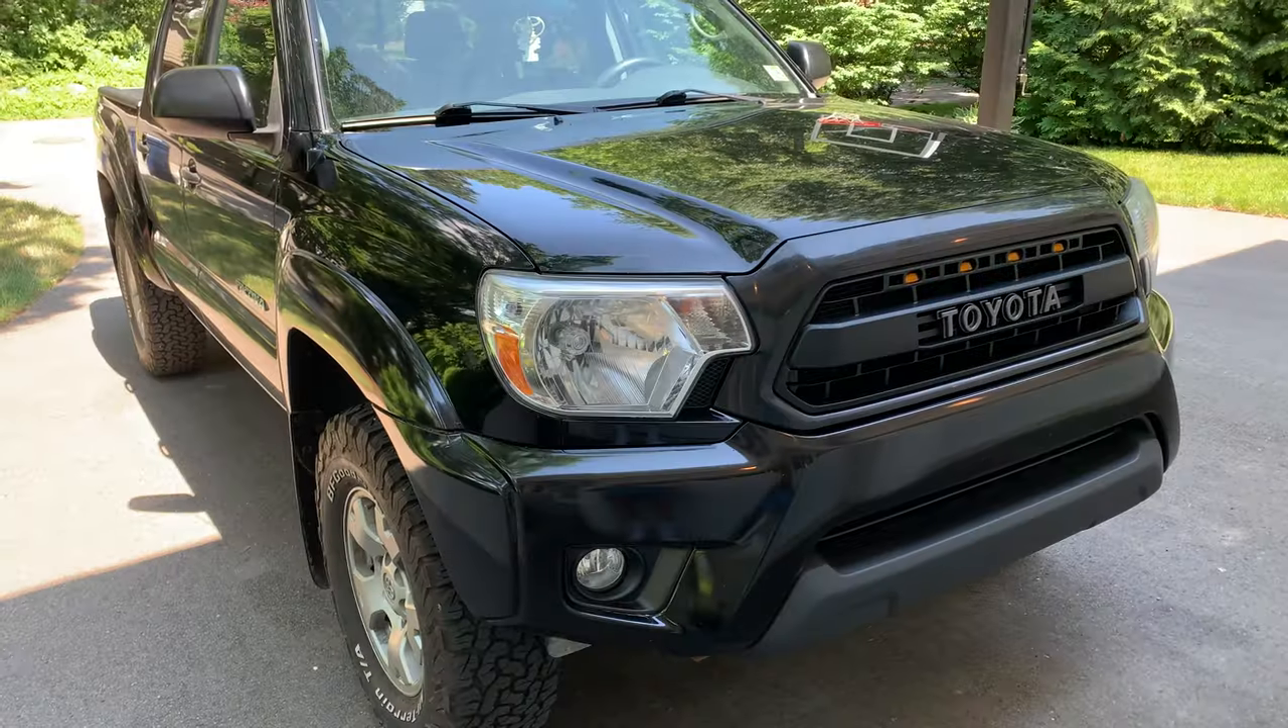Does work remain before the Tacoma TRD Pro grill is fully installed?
No.